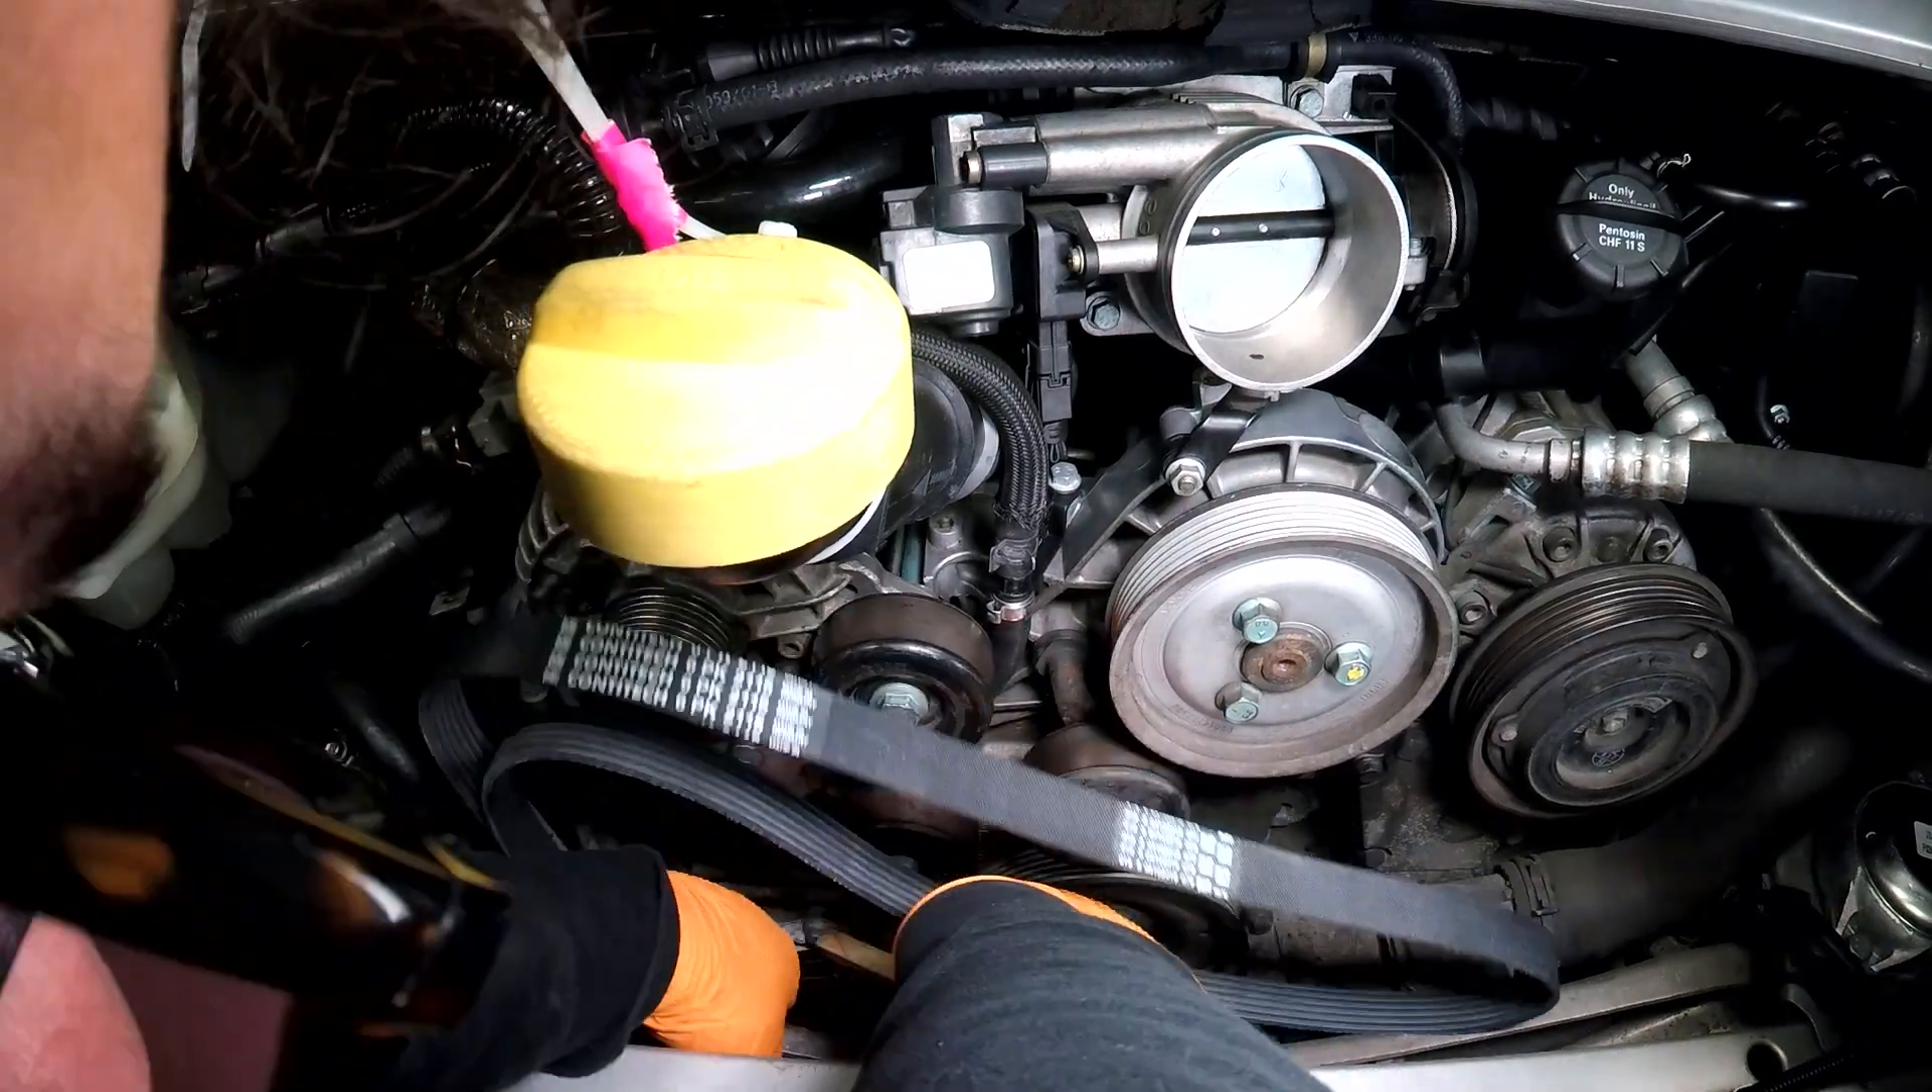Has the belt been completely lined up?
No.